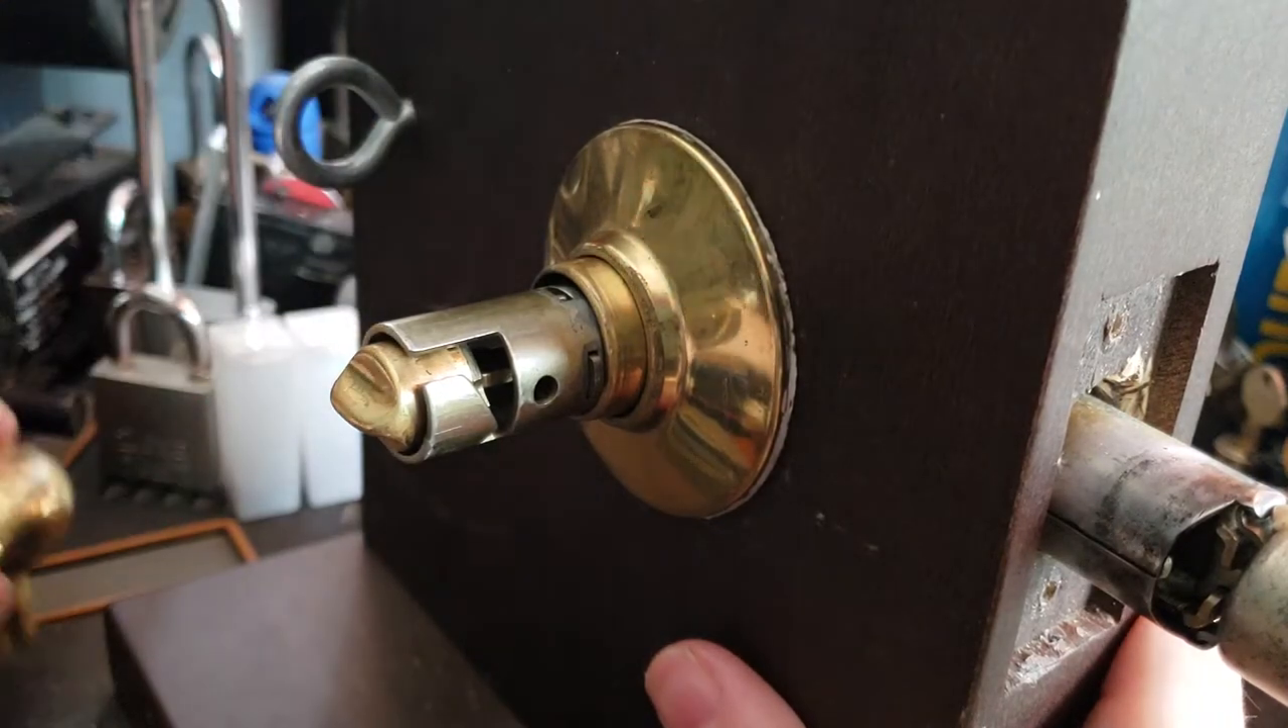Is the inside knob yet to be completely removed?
No.